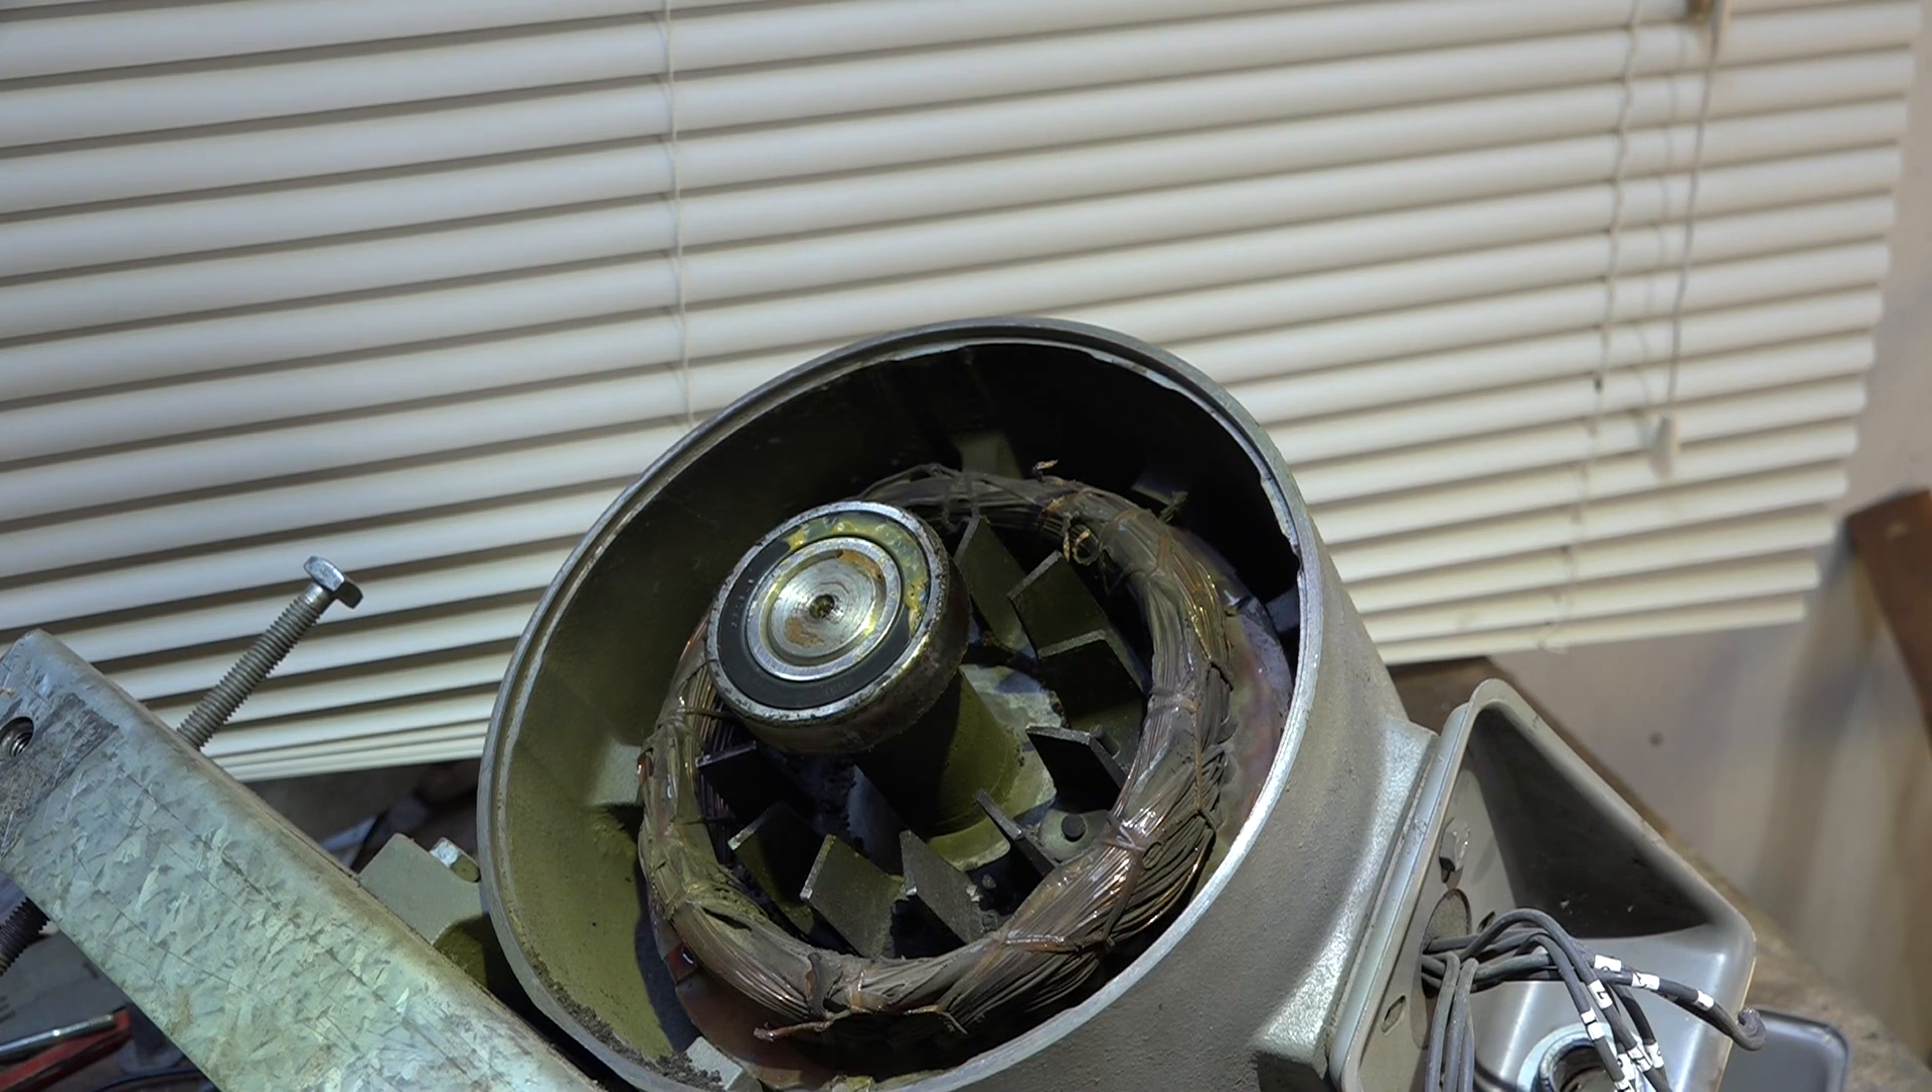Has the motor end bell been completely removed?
Yes.